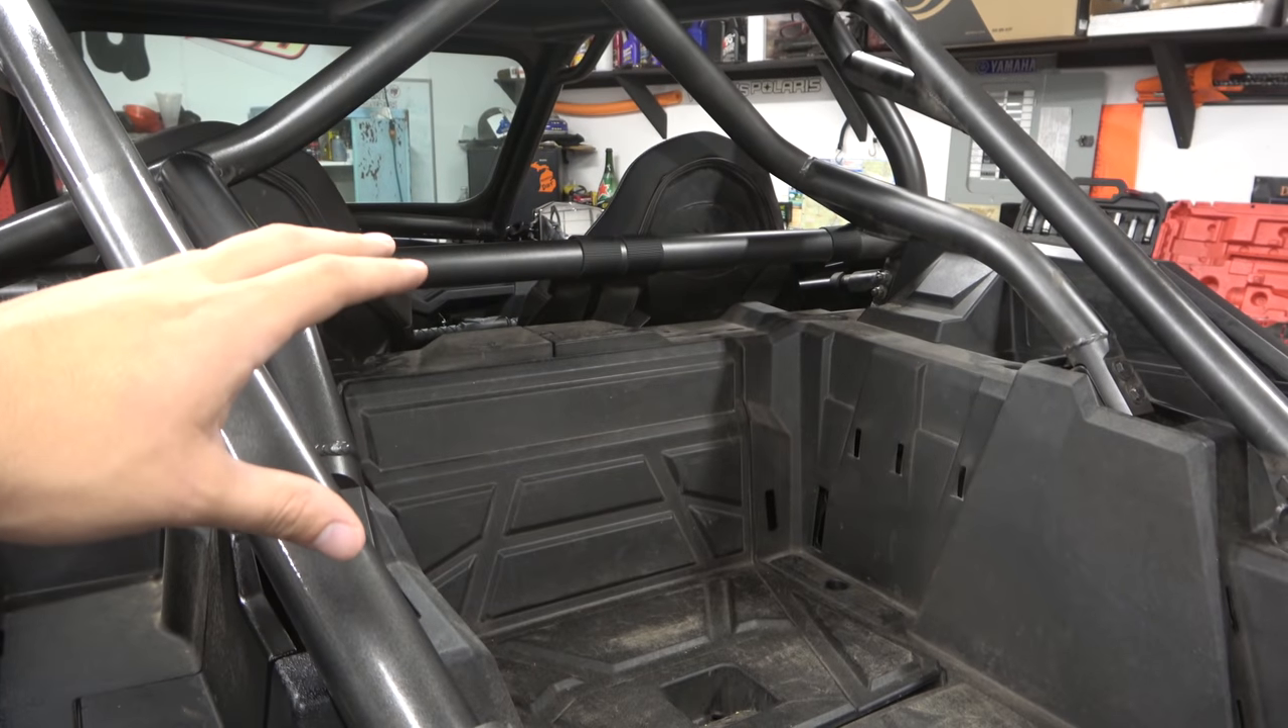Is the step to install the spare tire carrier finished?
No.